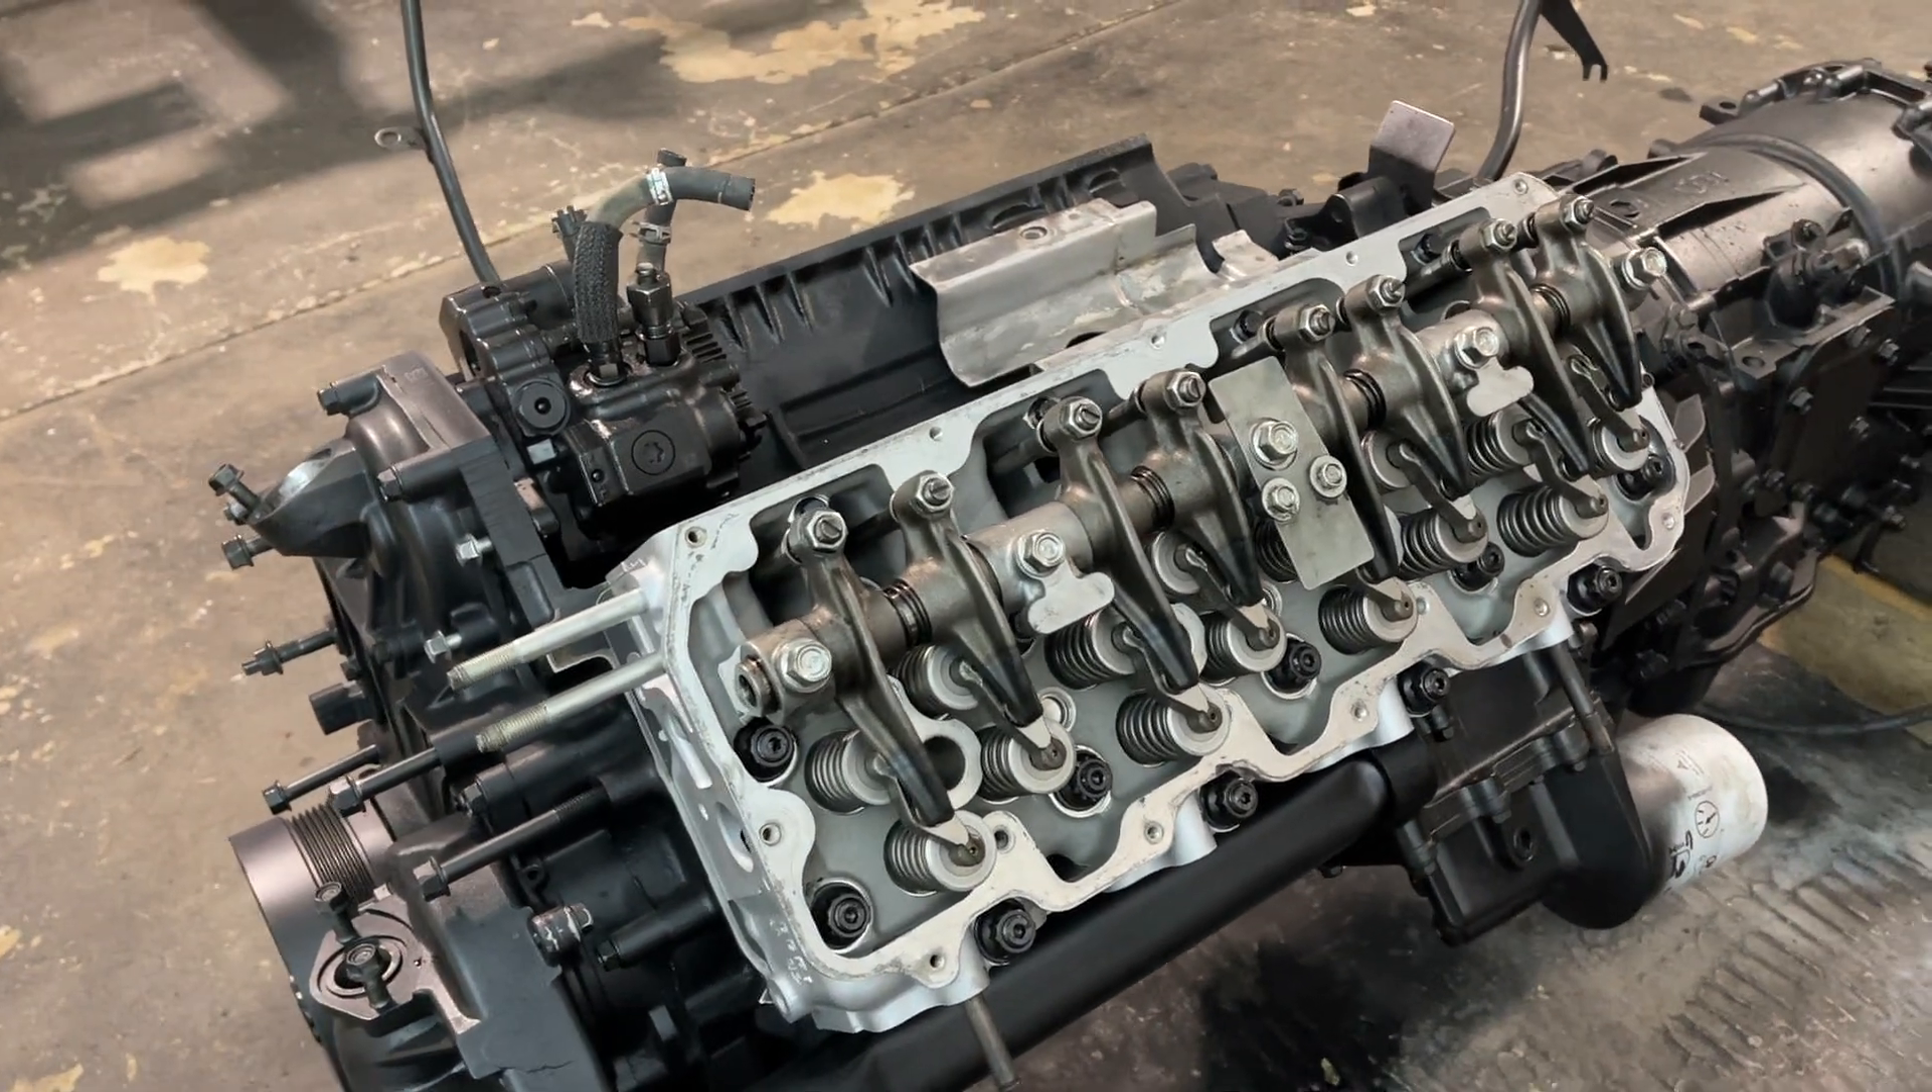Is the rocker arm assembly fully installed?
Yes.